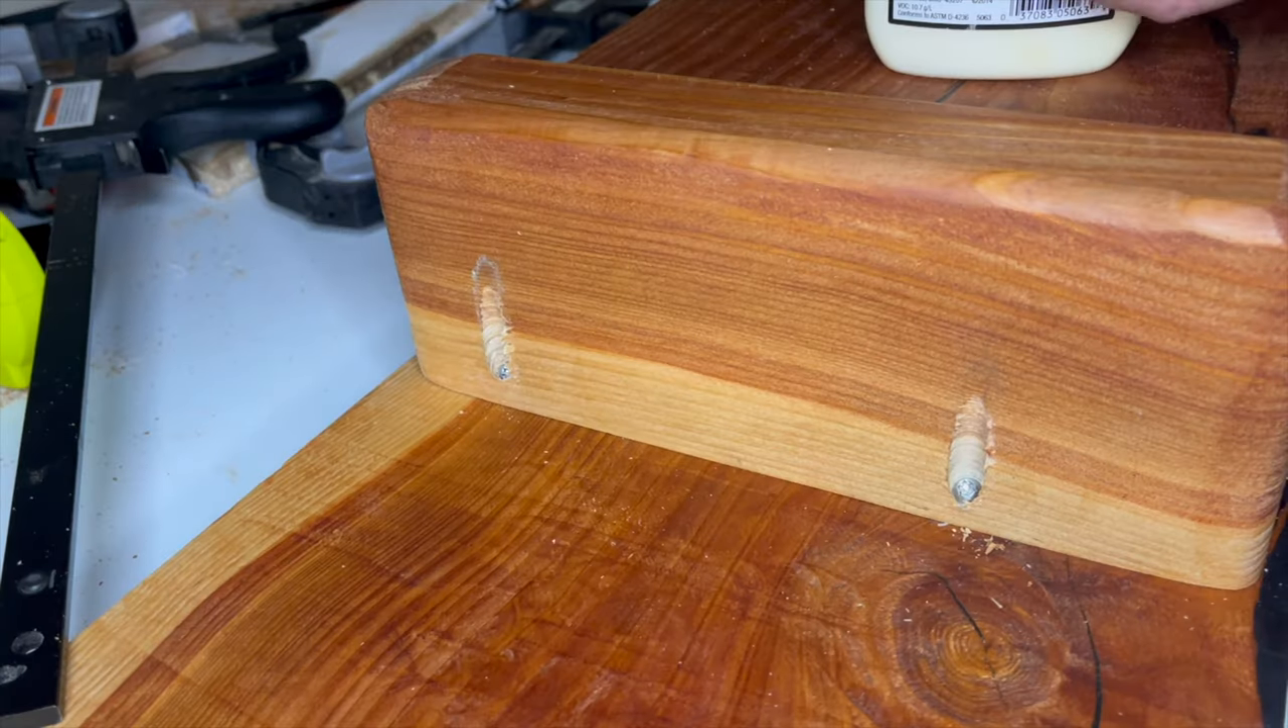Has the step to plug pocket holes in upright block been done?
No.